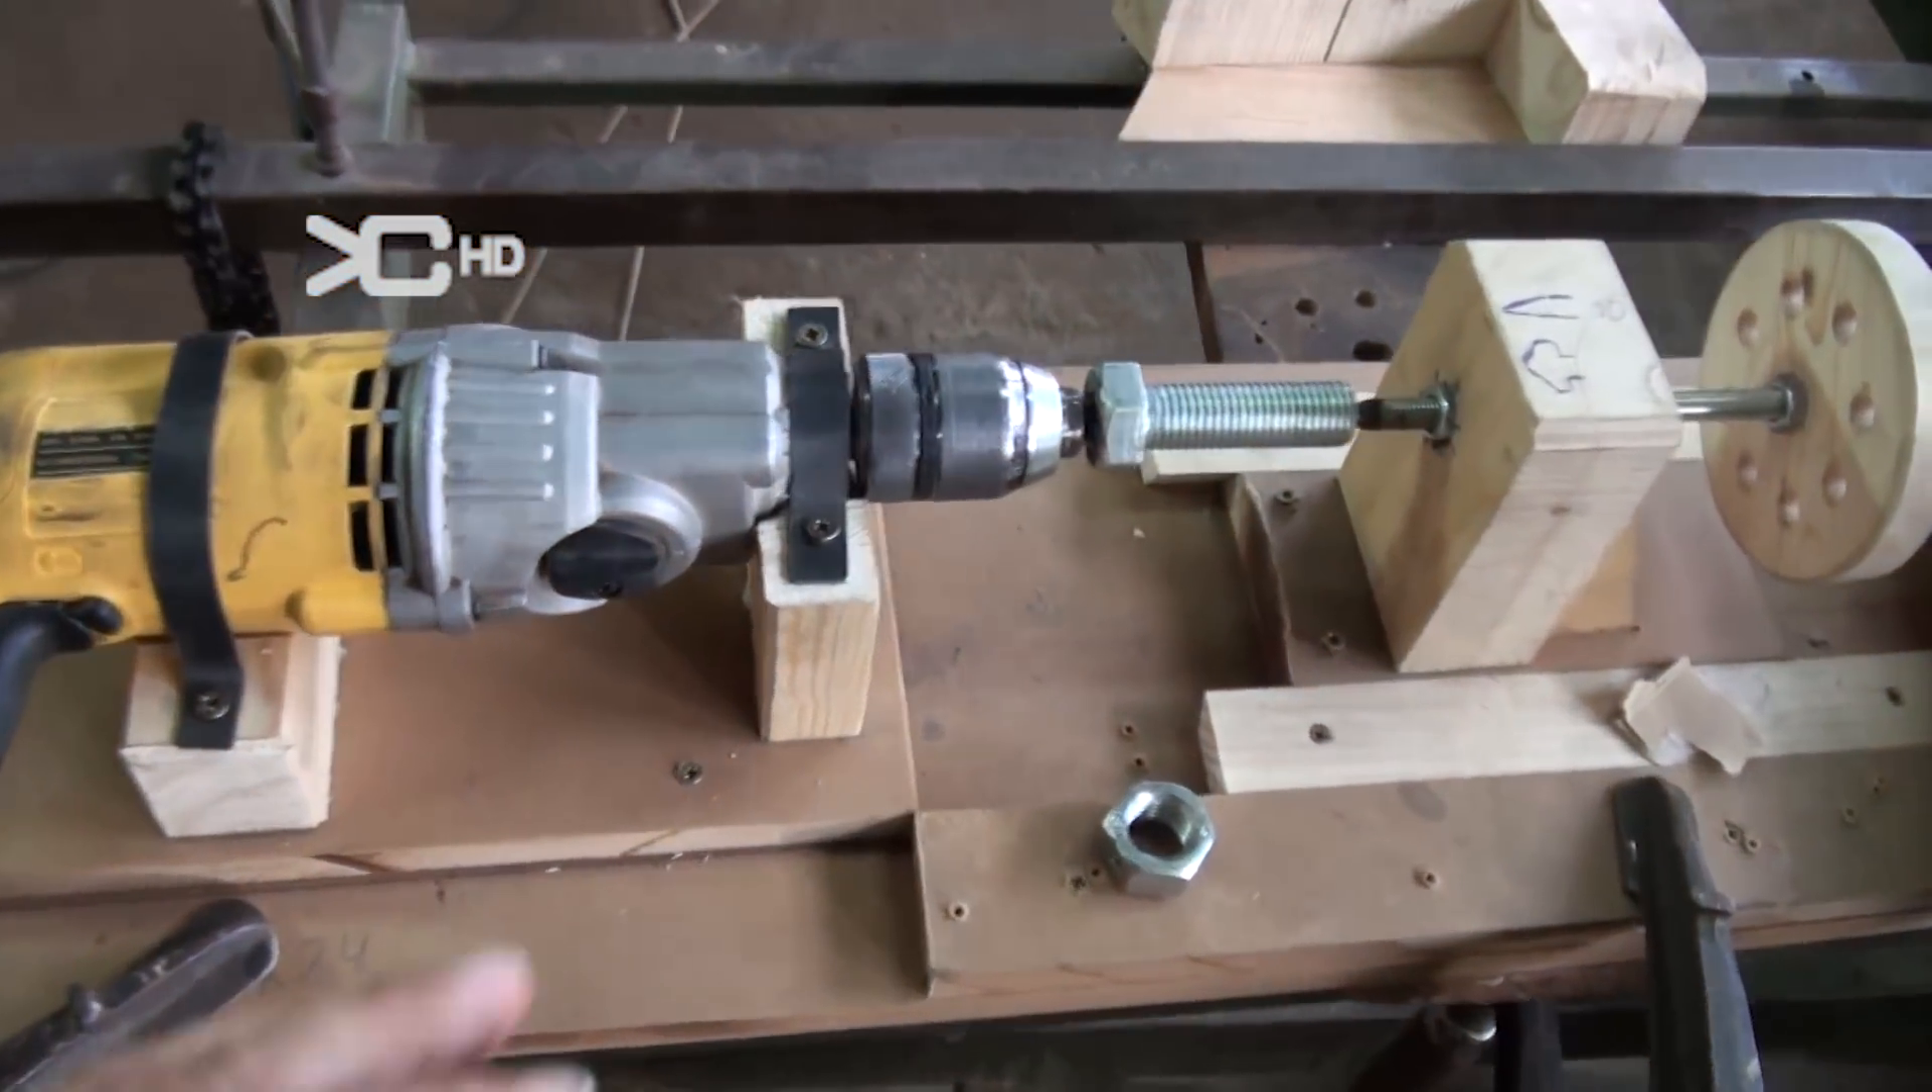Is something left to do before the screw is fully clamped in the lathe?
No.